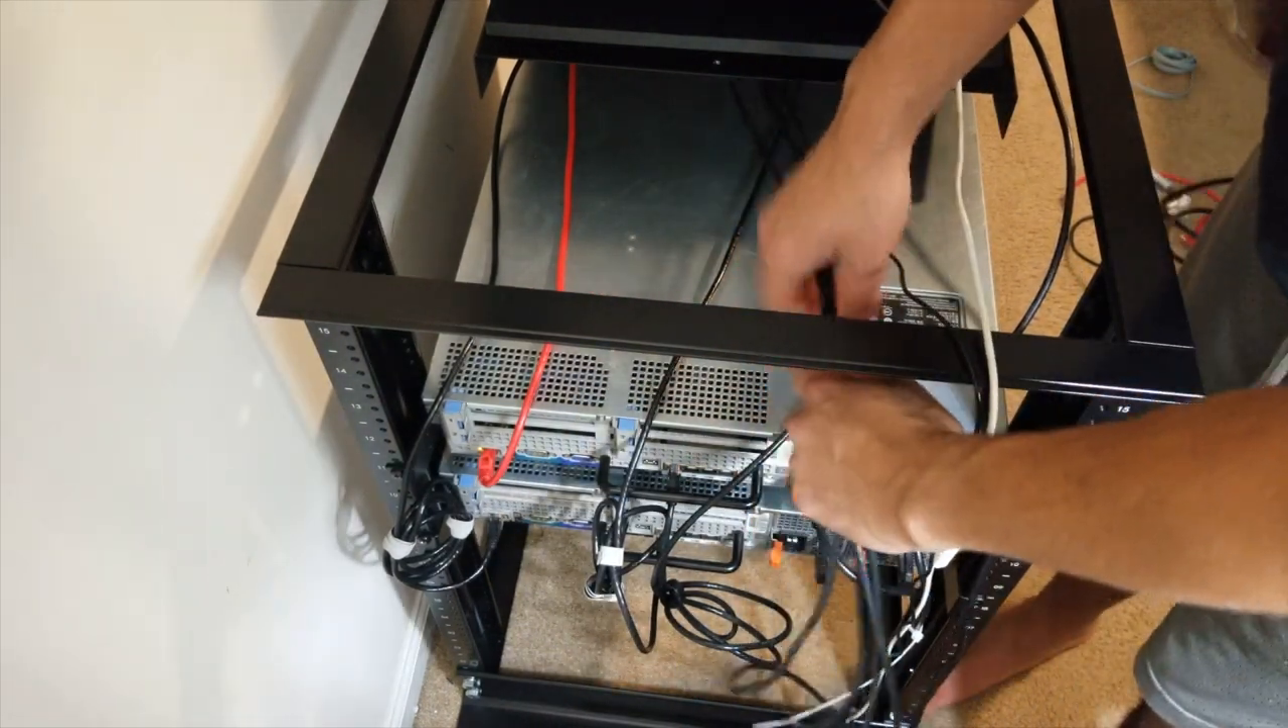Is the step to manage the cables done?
No.